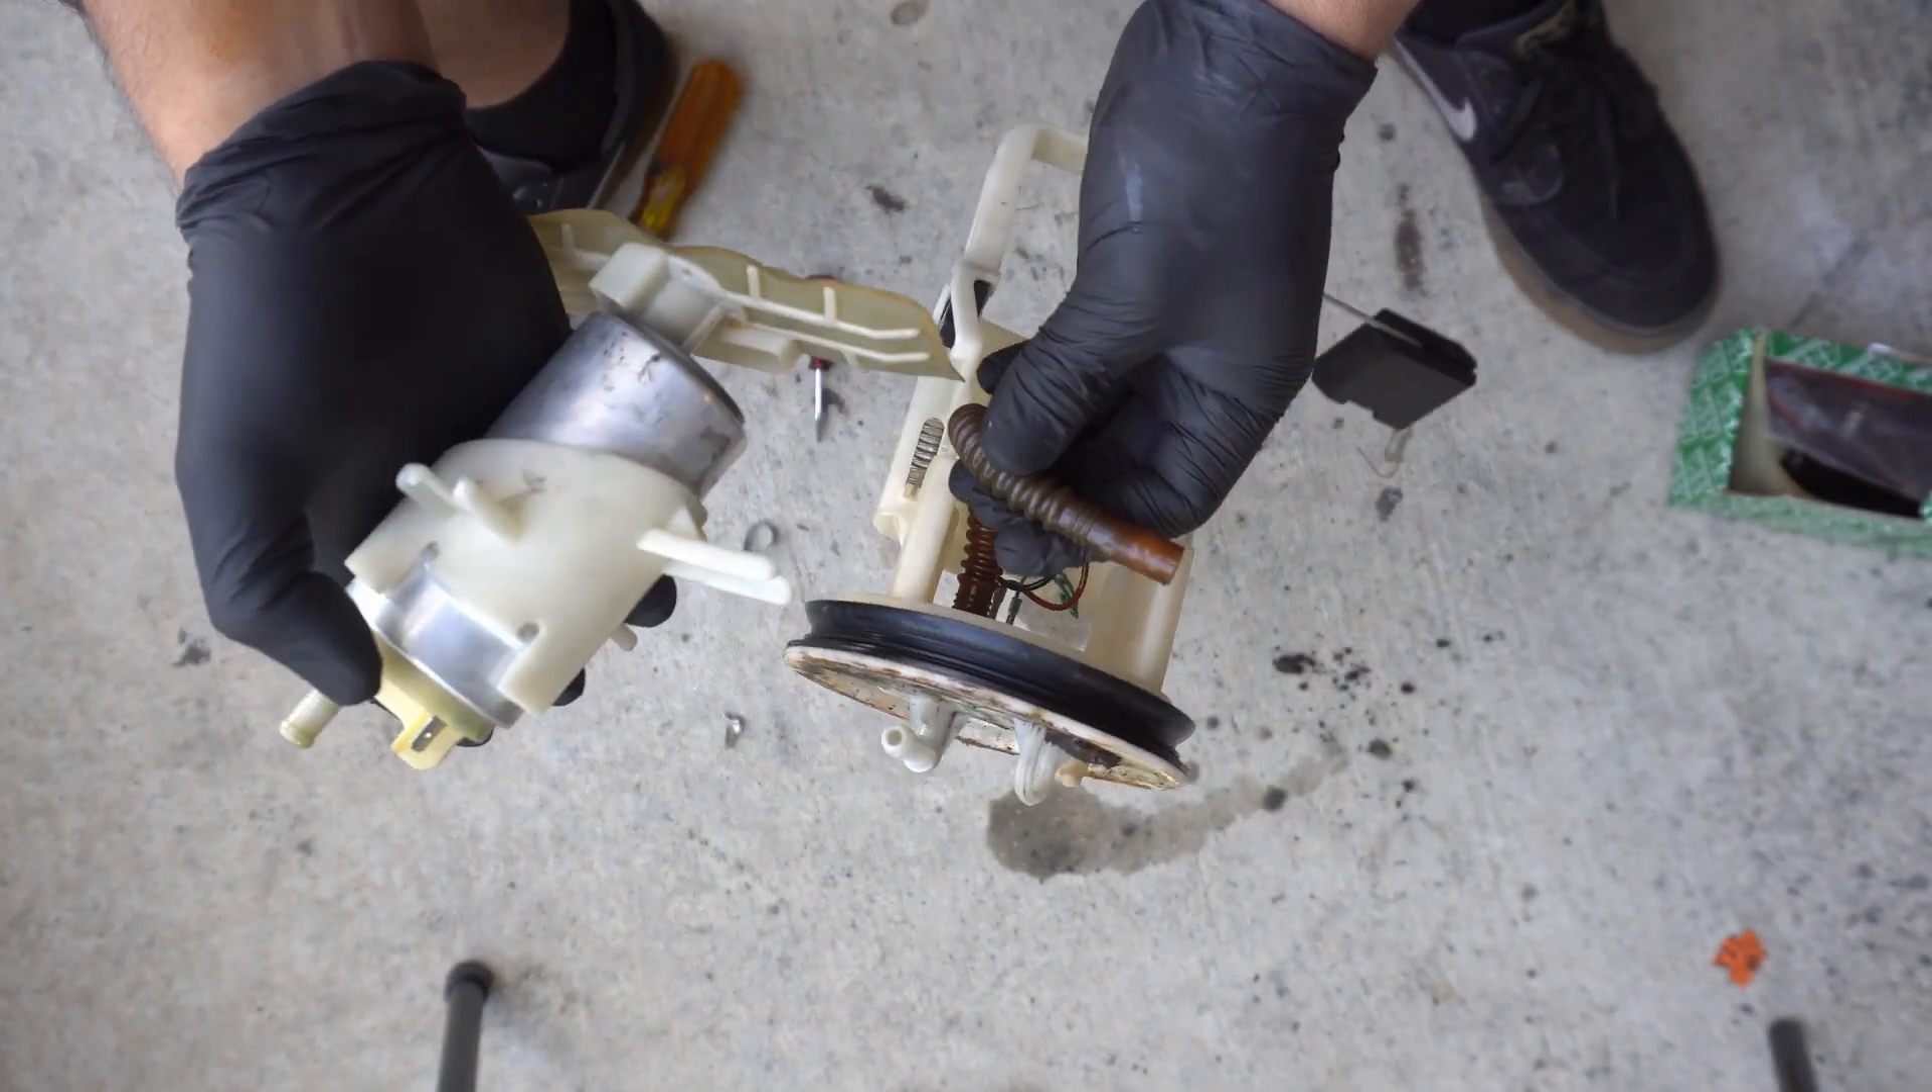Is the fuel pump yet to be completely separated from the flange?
No.